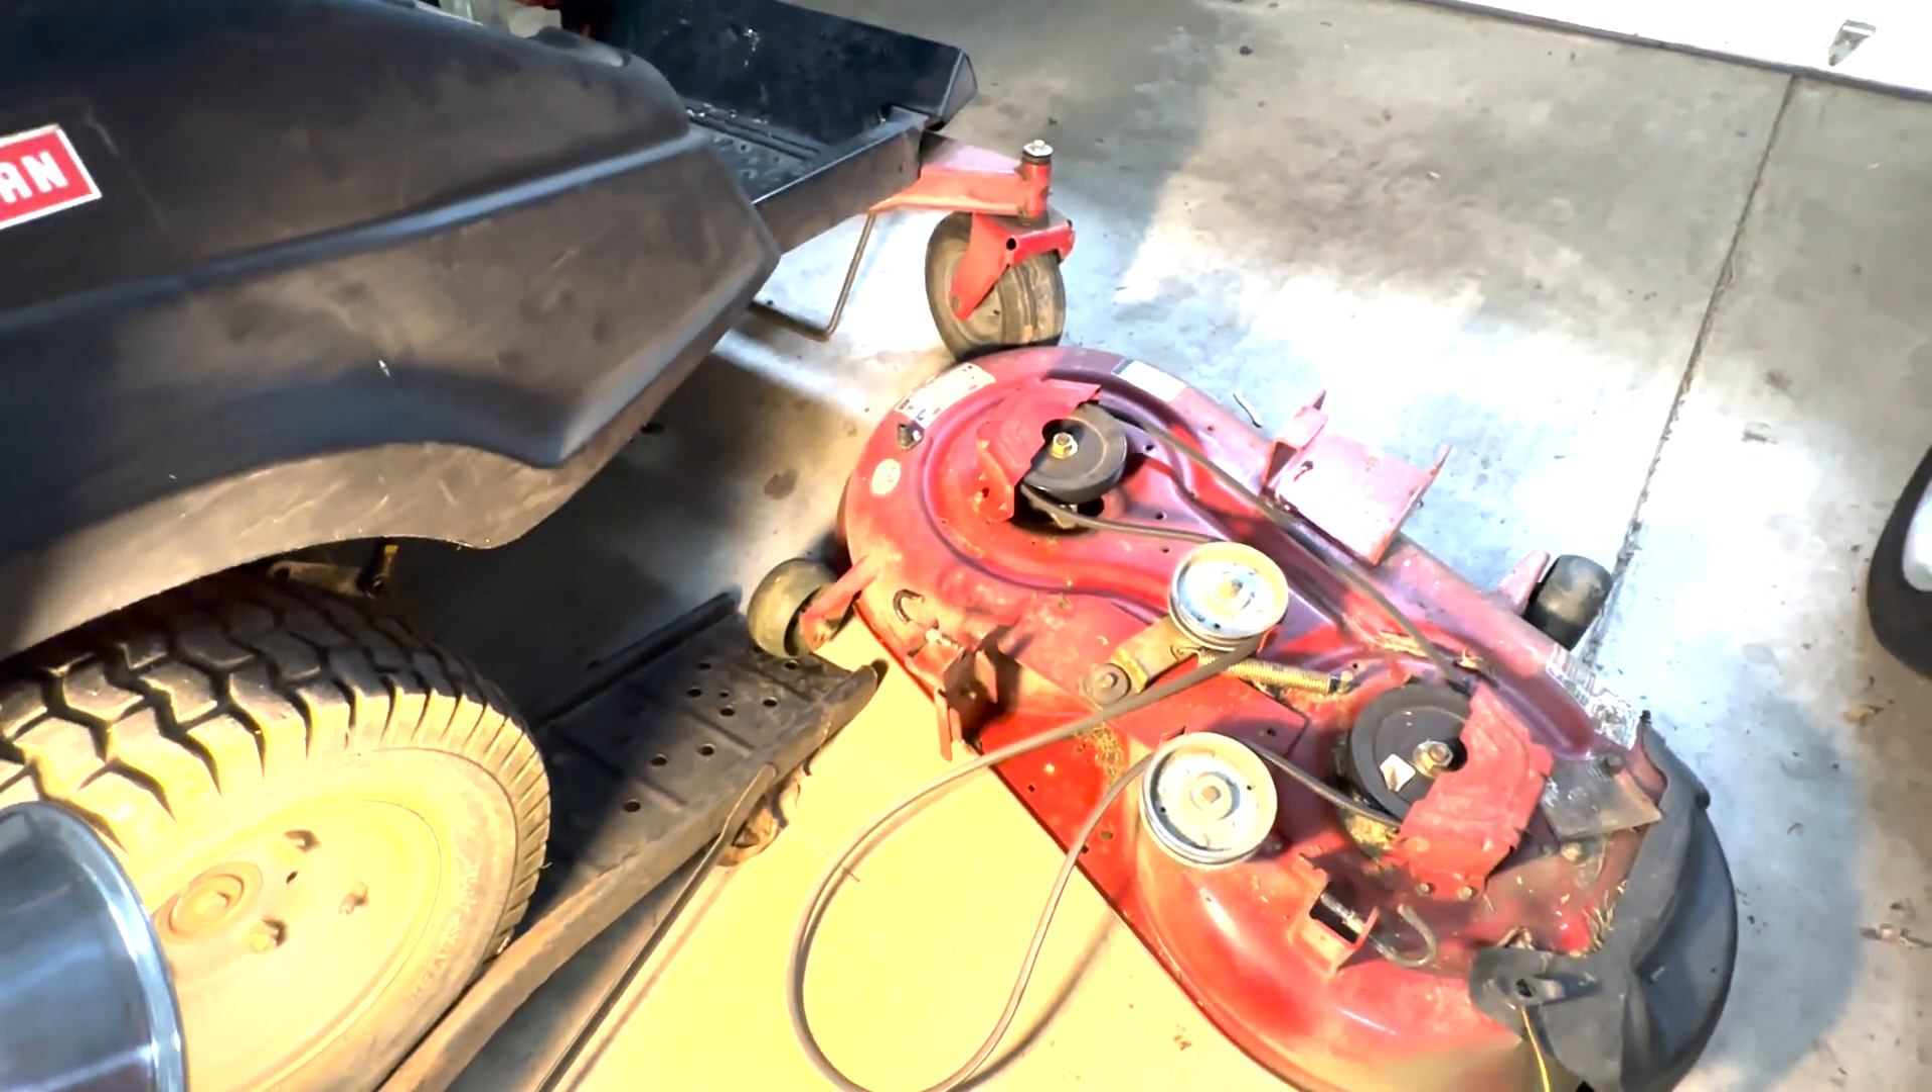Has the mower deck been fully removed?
Yes.